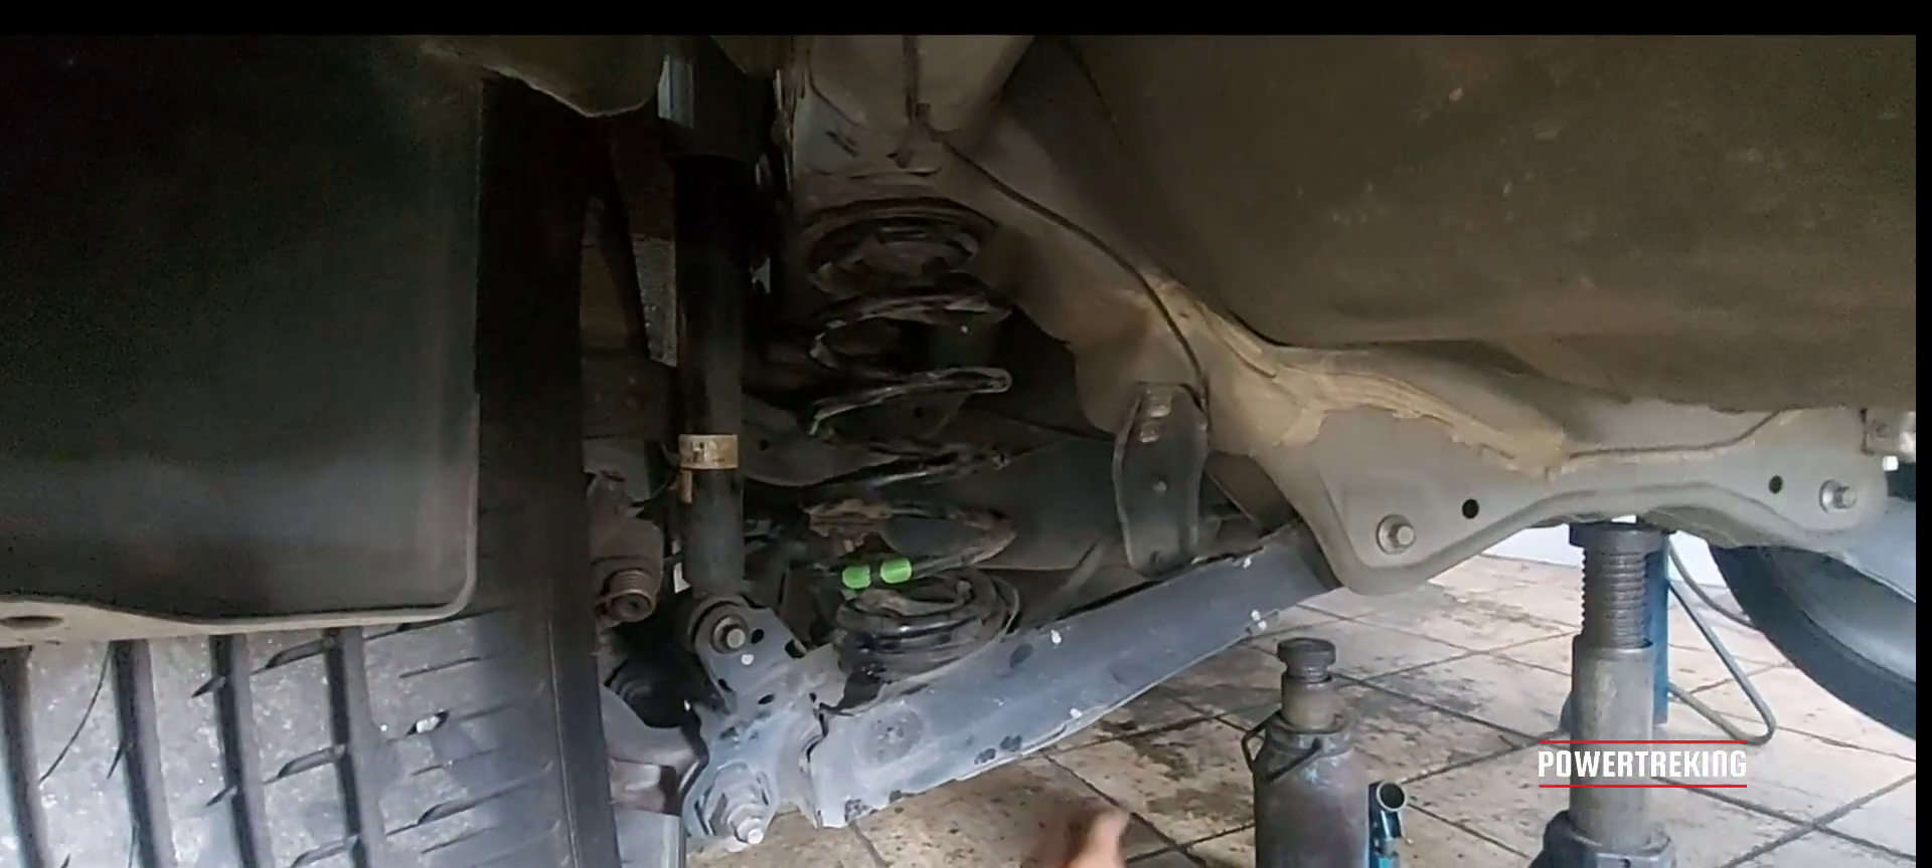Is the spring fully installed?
Yes.